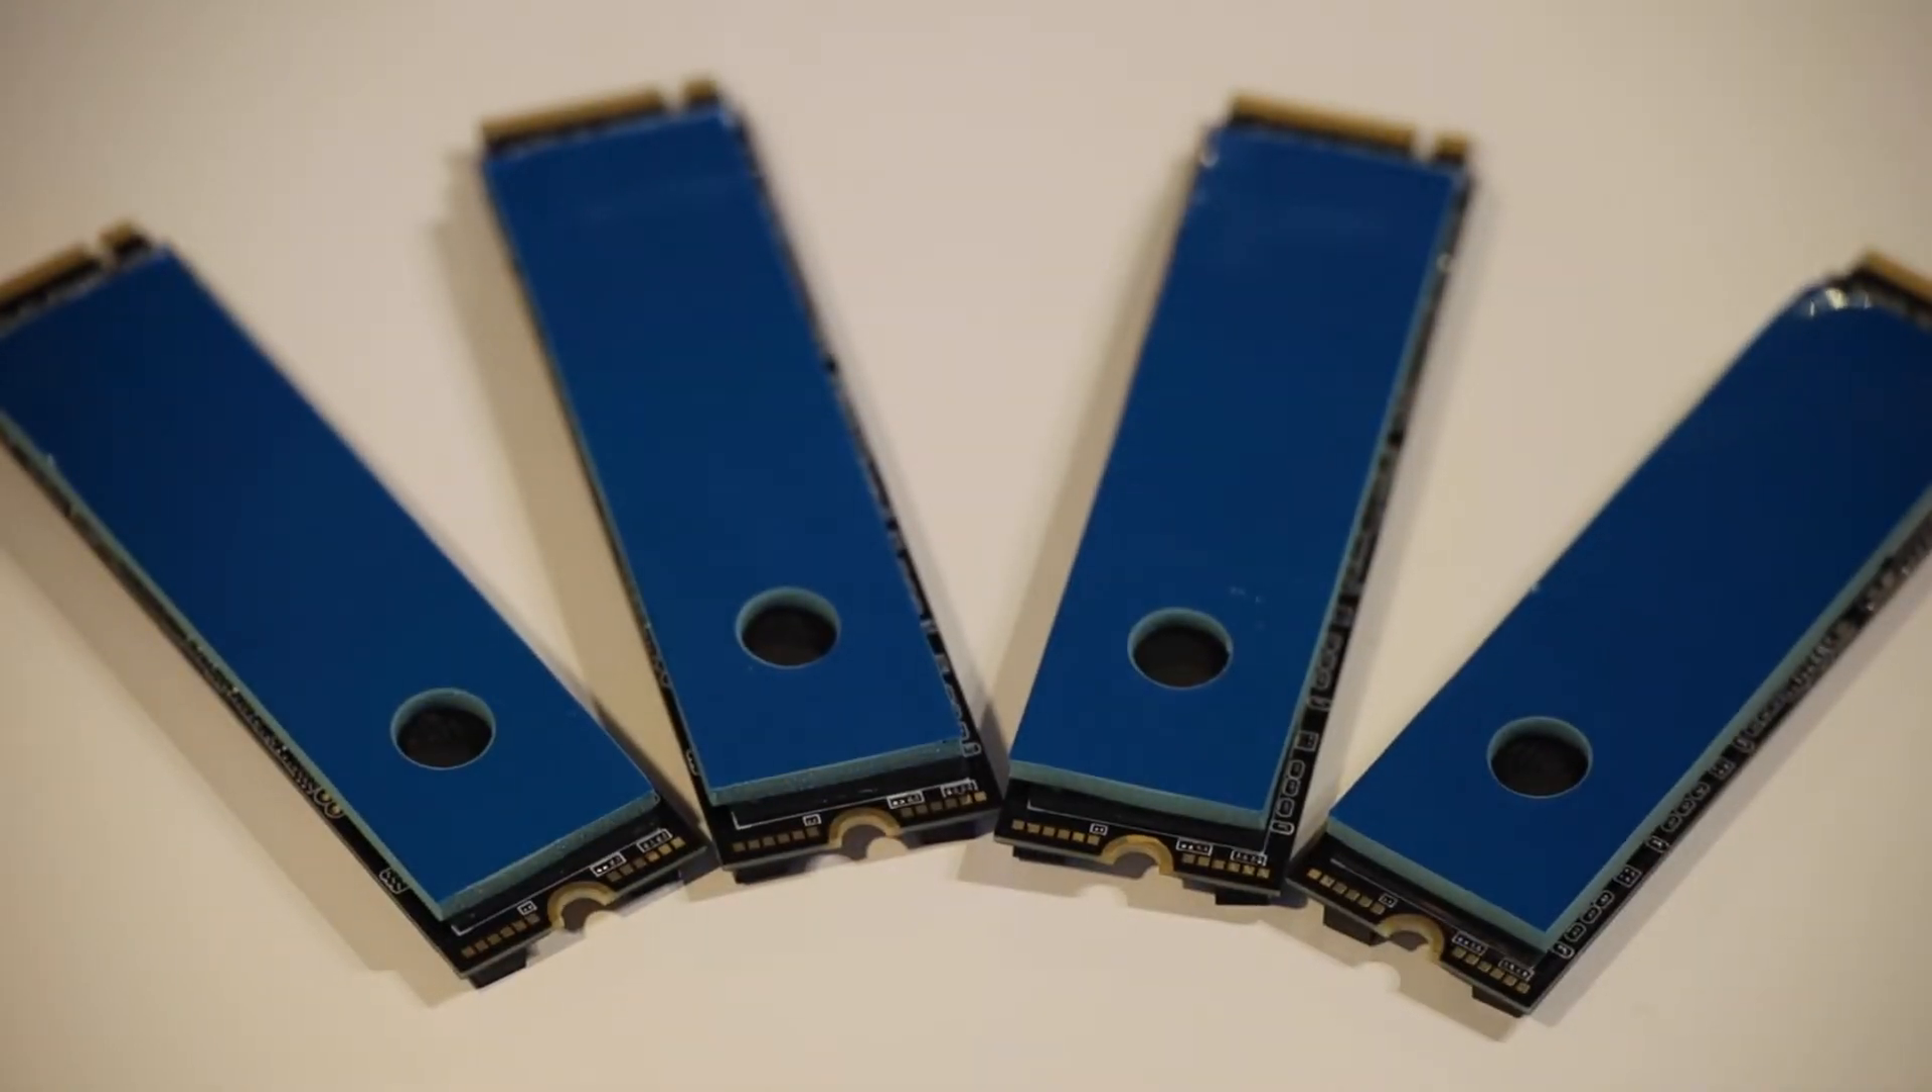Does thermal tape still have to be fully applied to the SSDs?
No.